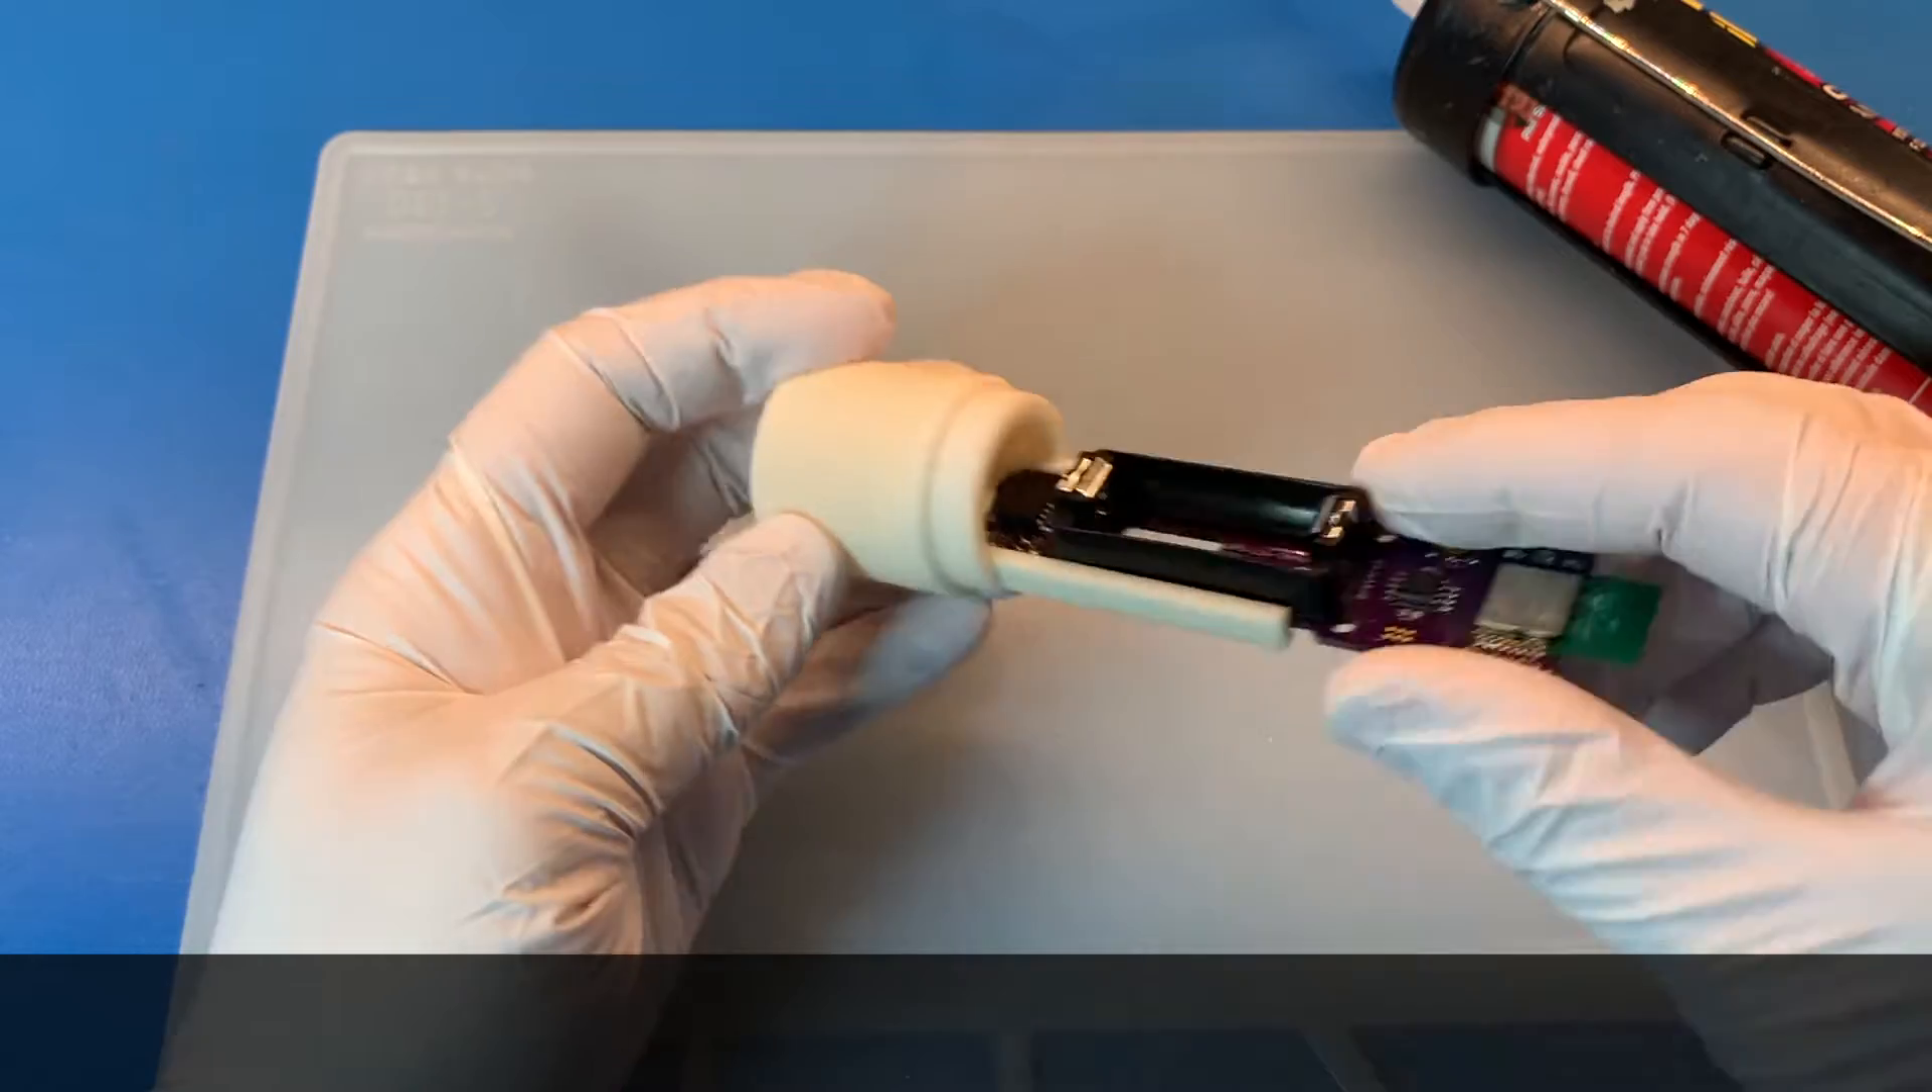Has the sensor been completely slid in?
No.